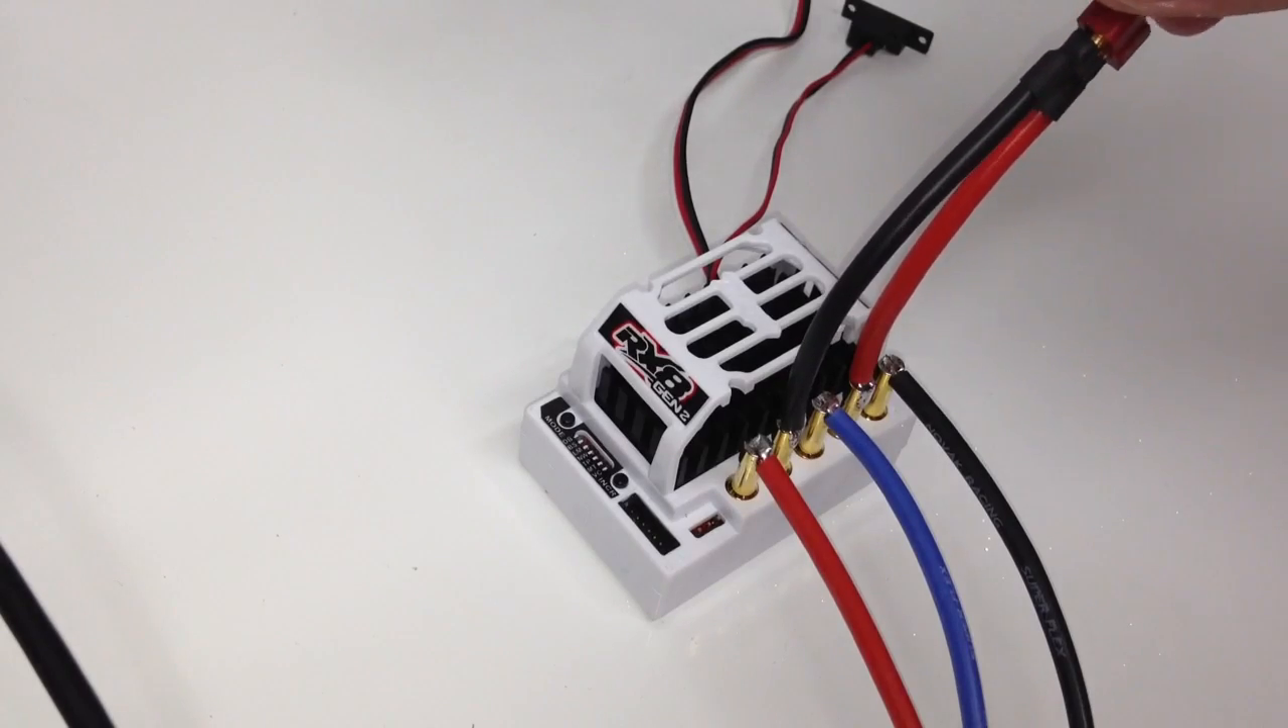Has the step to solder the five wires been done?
Yes.